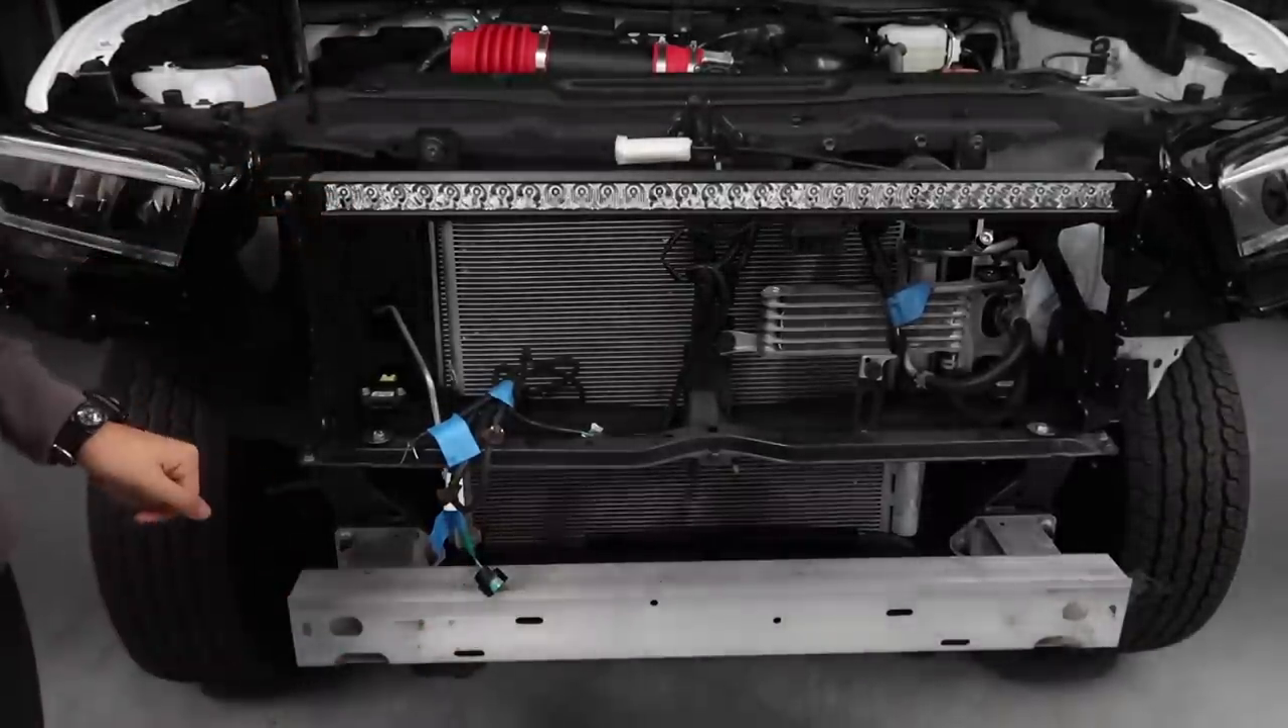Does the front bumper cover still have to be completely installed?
Yes.